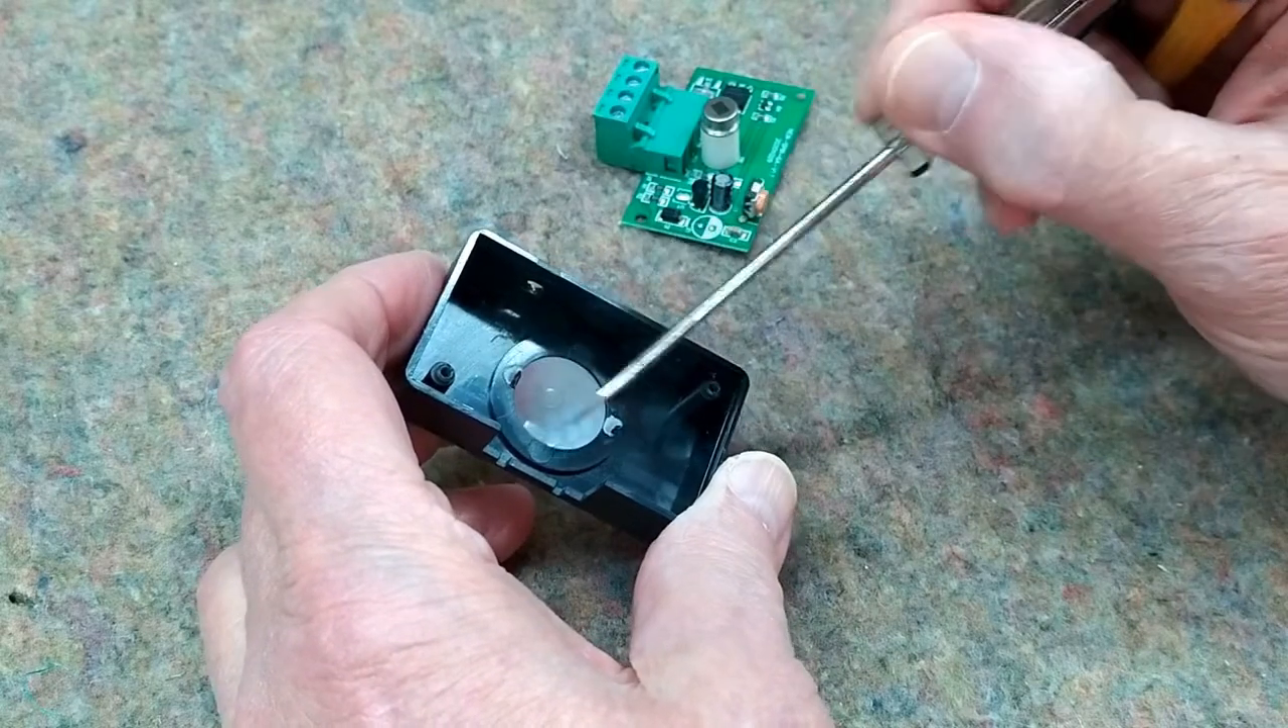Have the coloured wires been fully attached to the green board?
No.